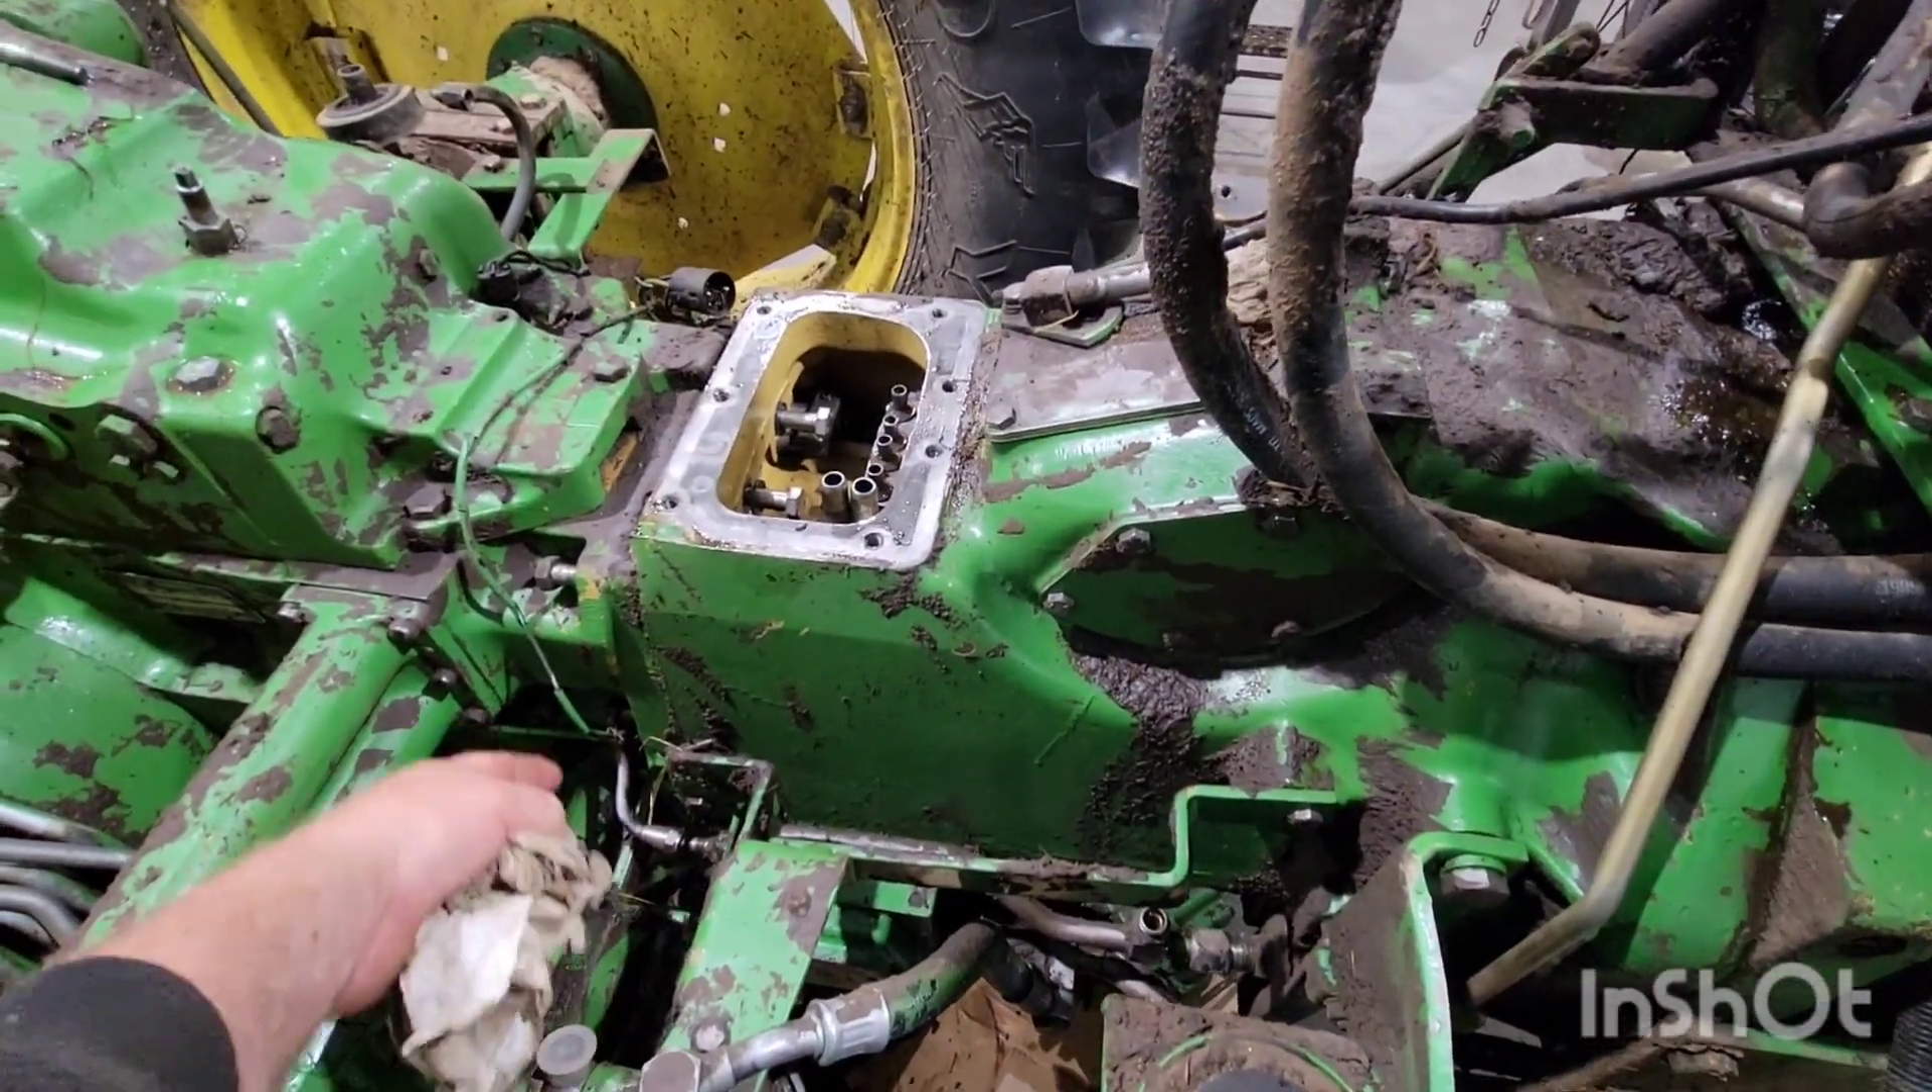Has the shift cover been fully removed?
Yes.